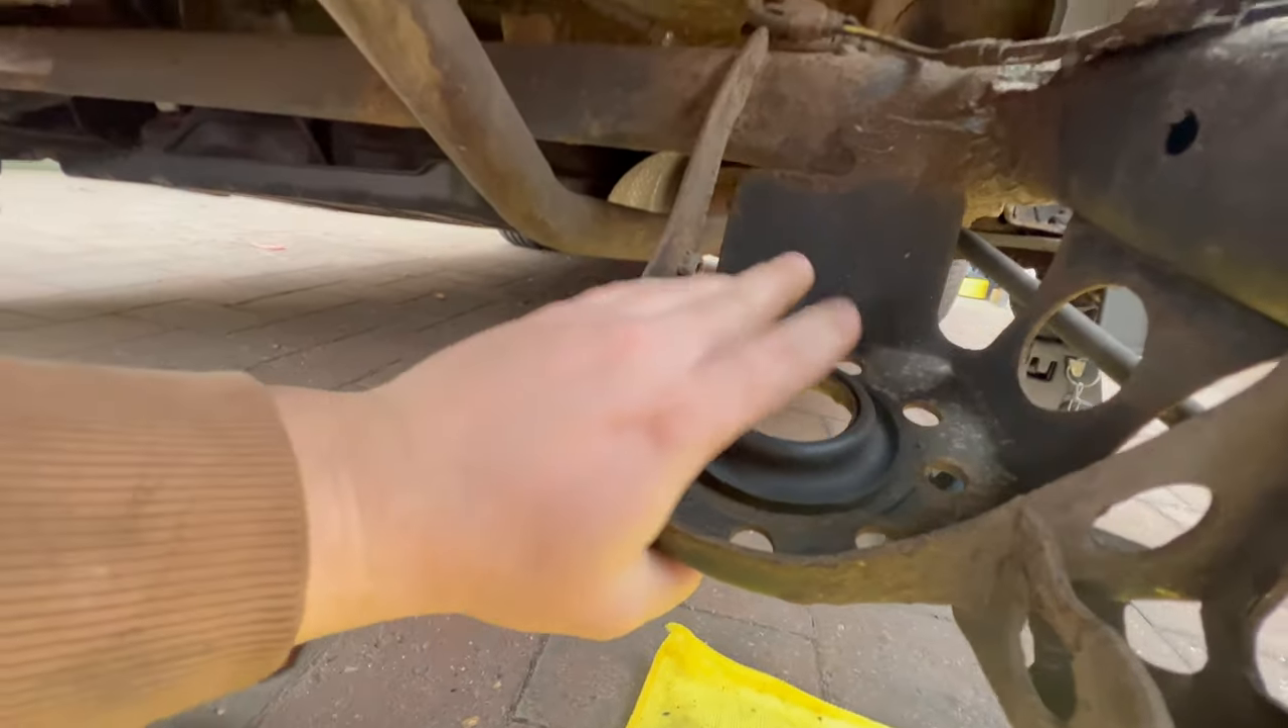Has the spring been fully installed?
No.